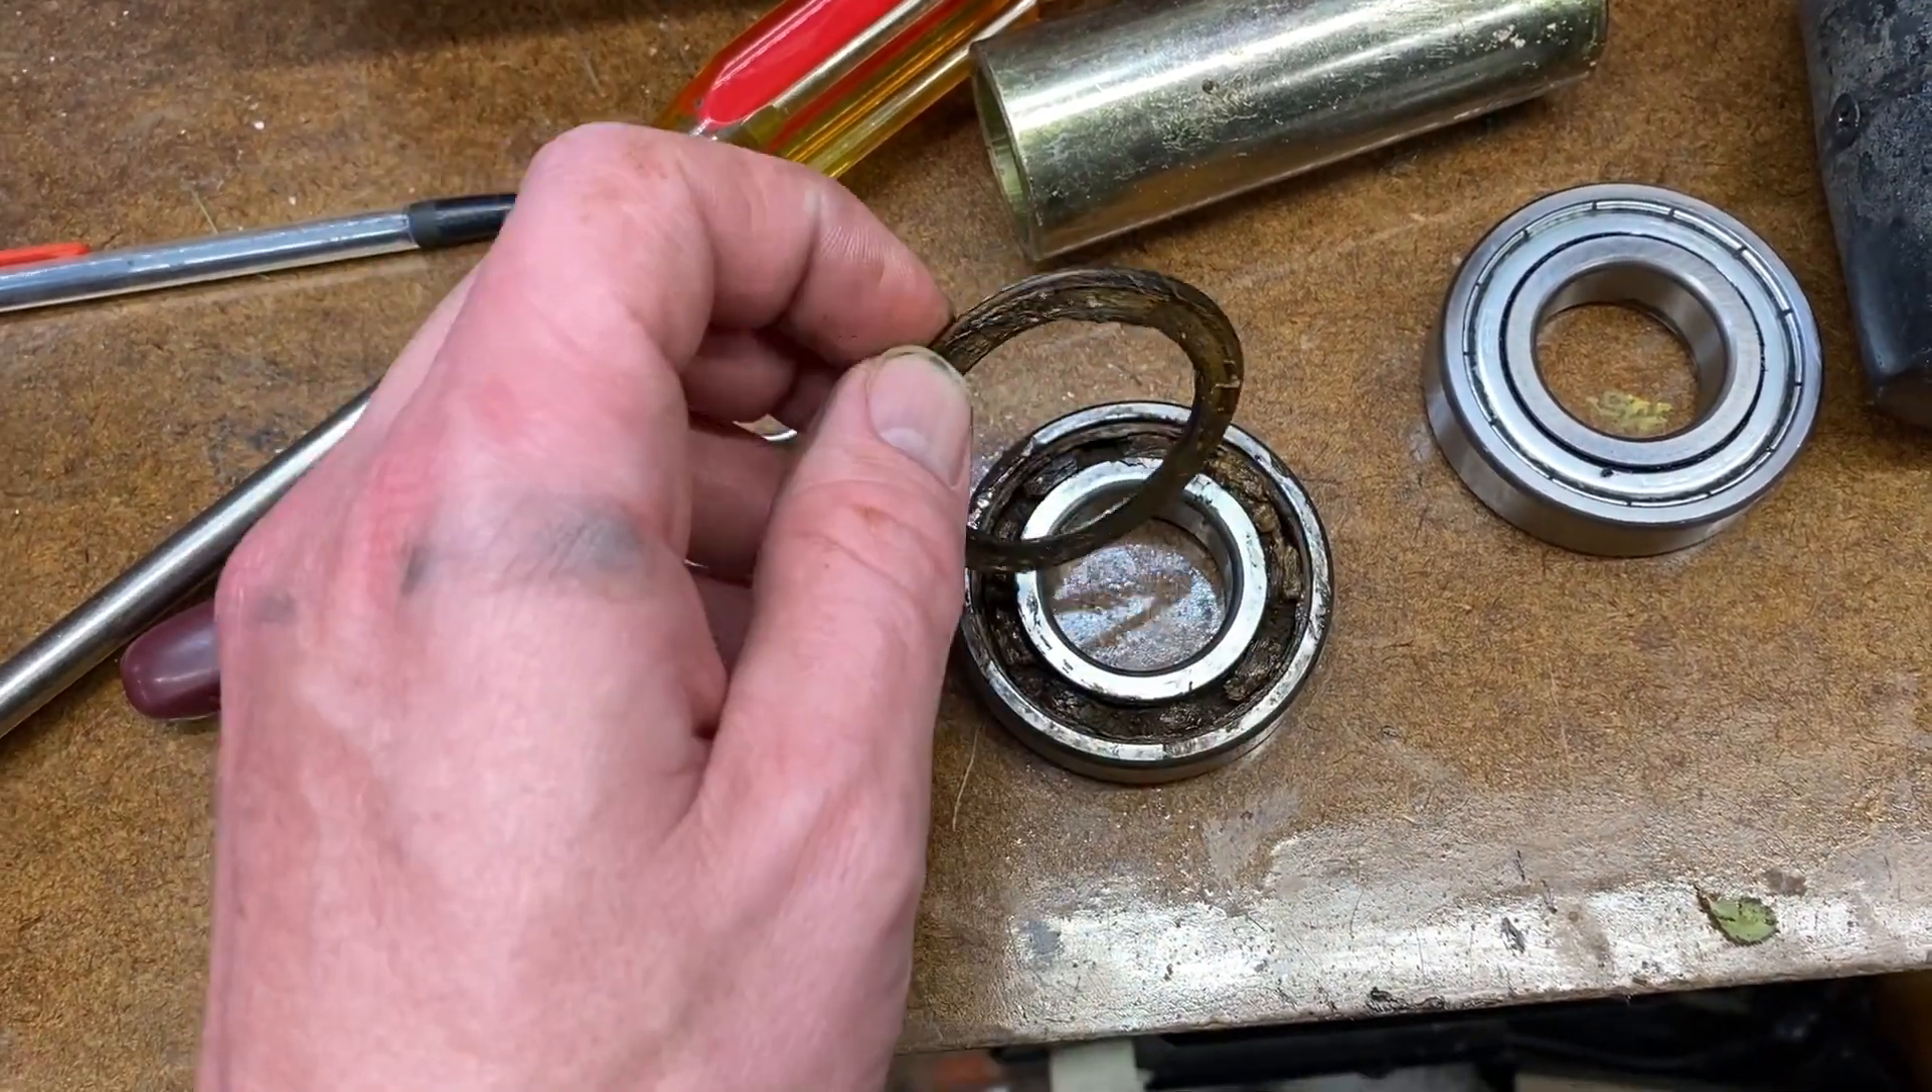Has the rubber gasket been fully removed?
Yes.